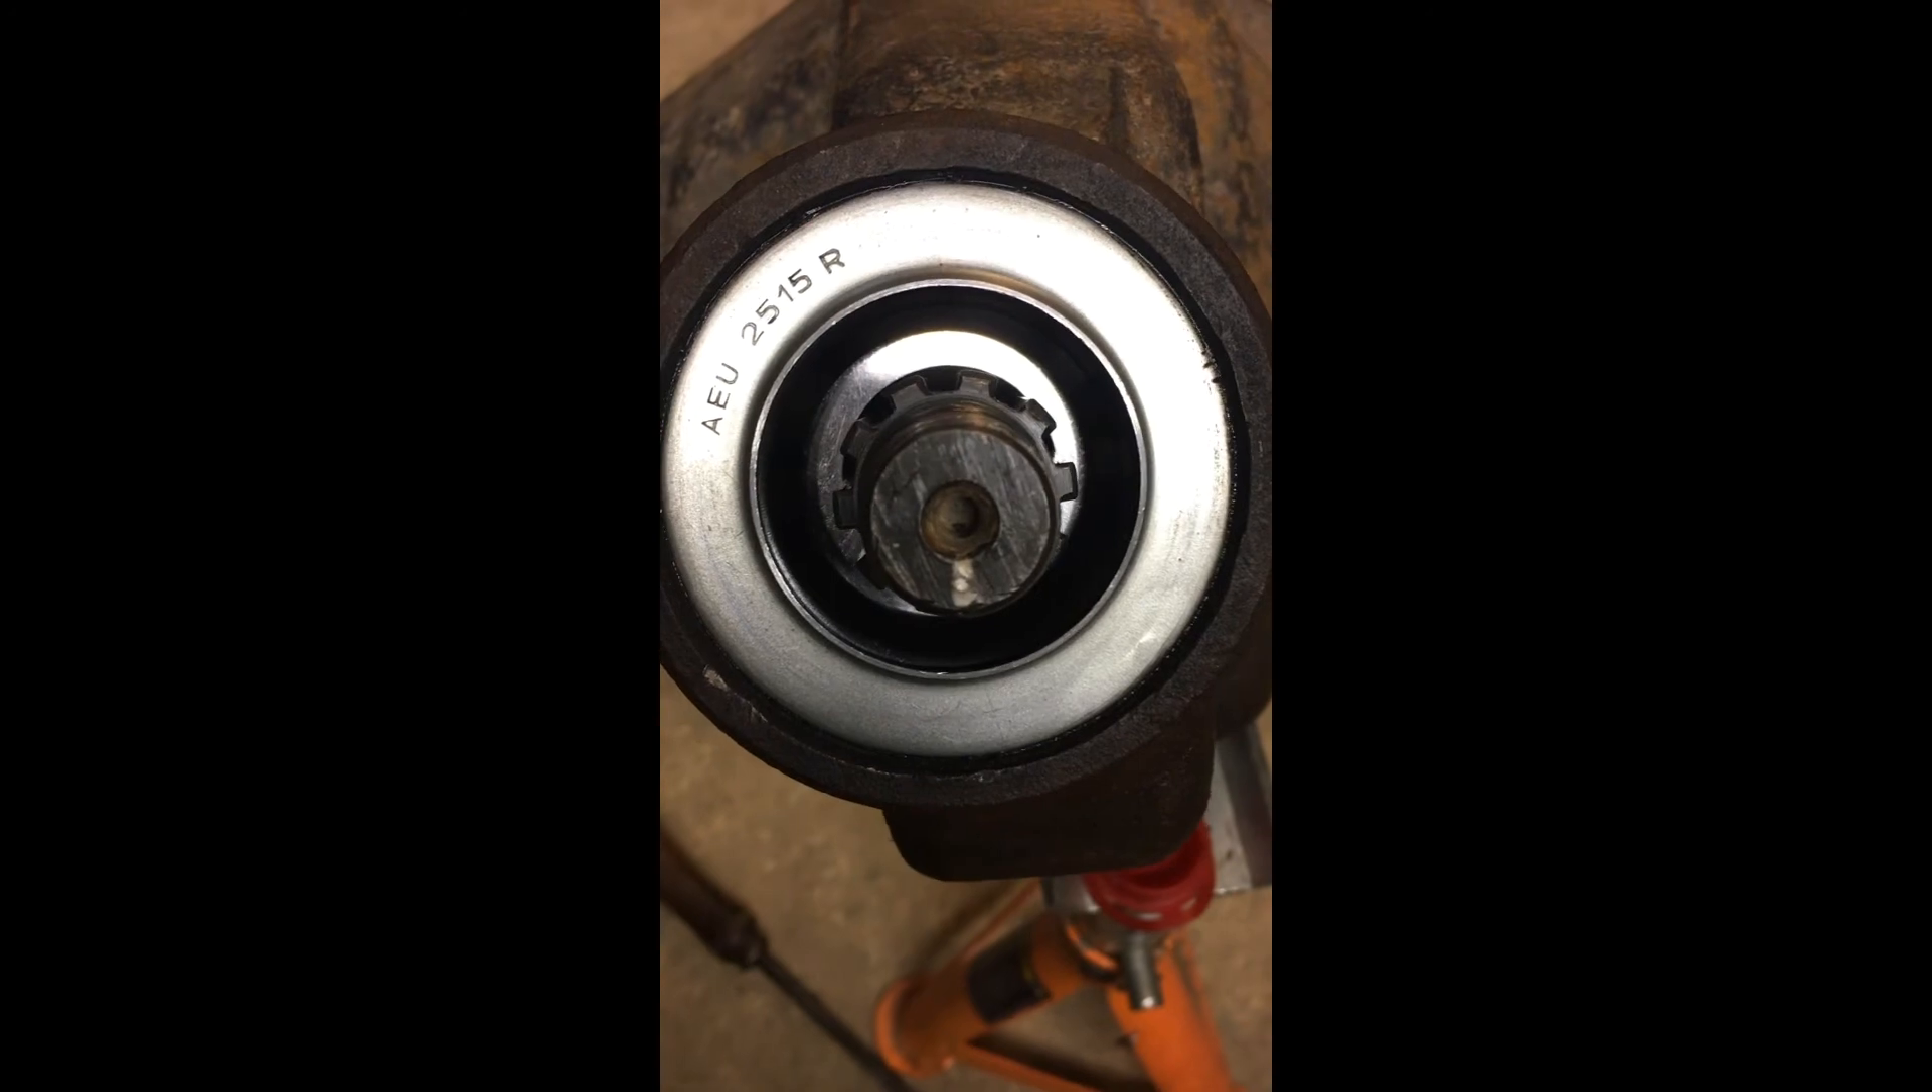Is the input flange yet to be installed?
Yes.